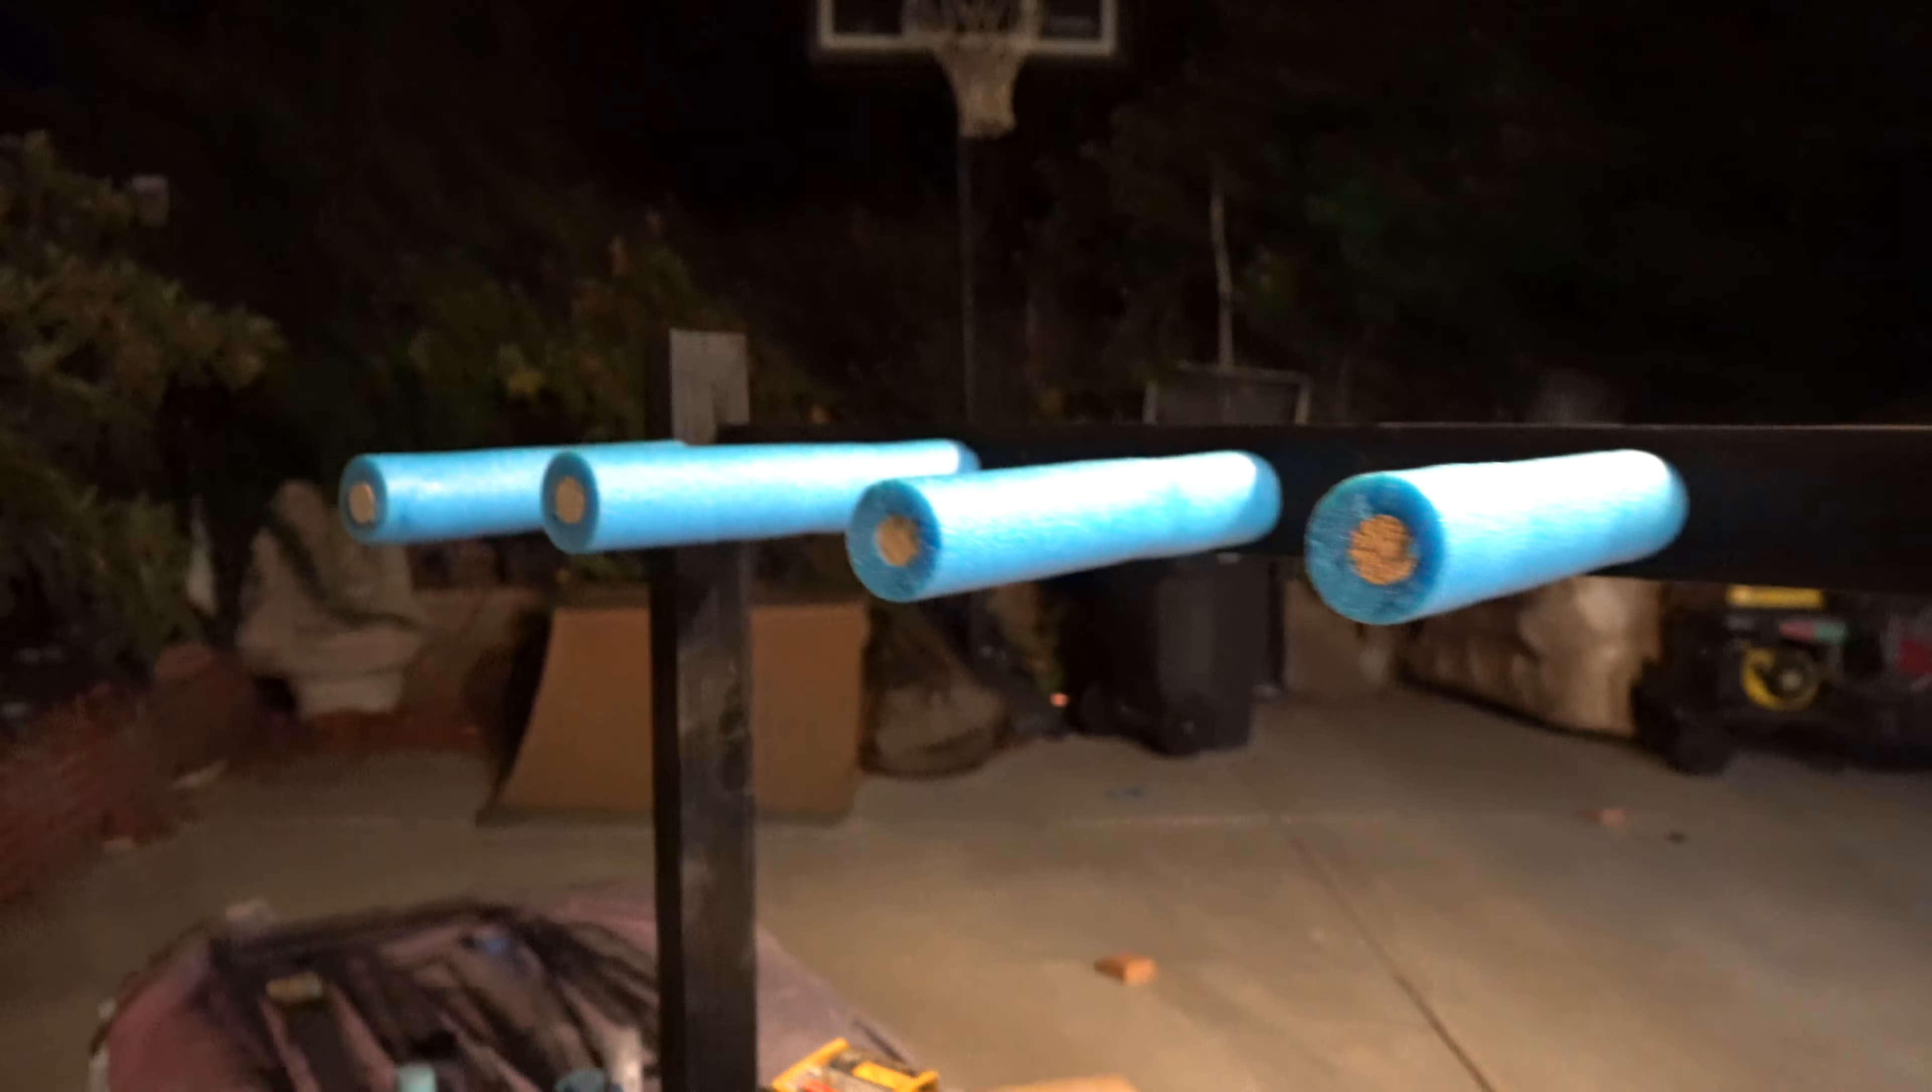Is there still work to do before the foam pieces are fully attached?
No.